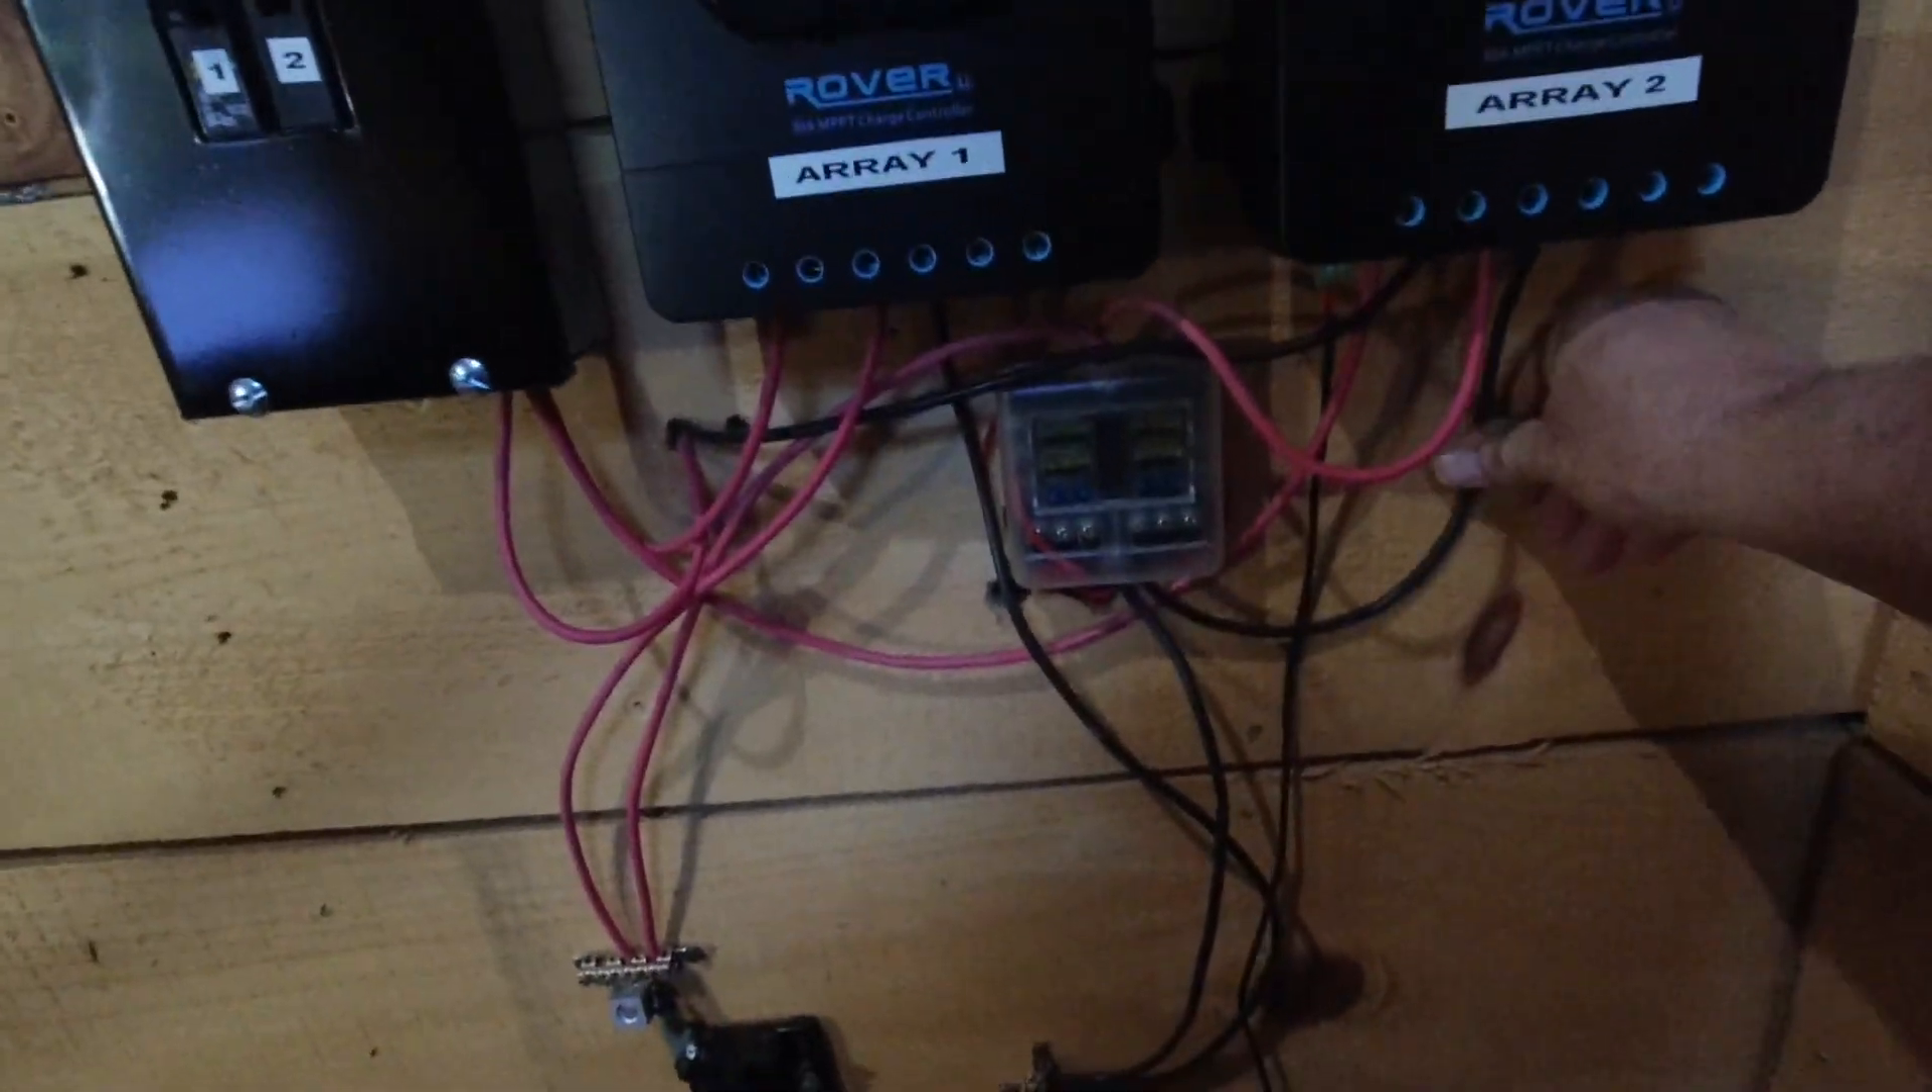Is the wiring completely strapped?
No.